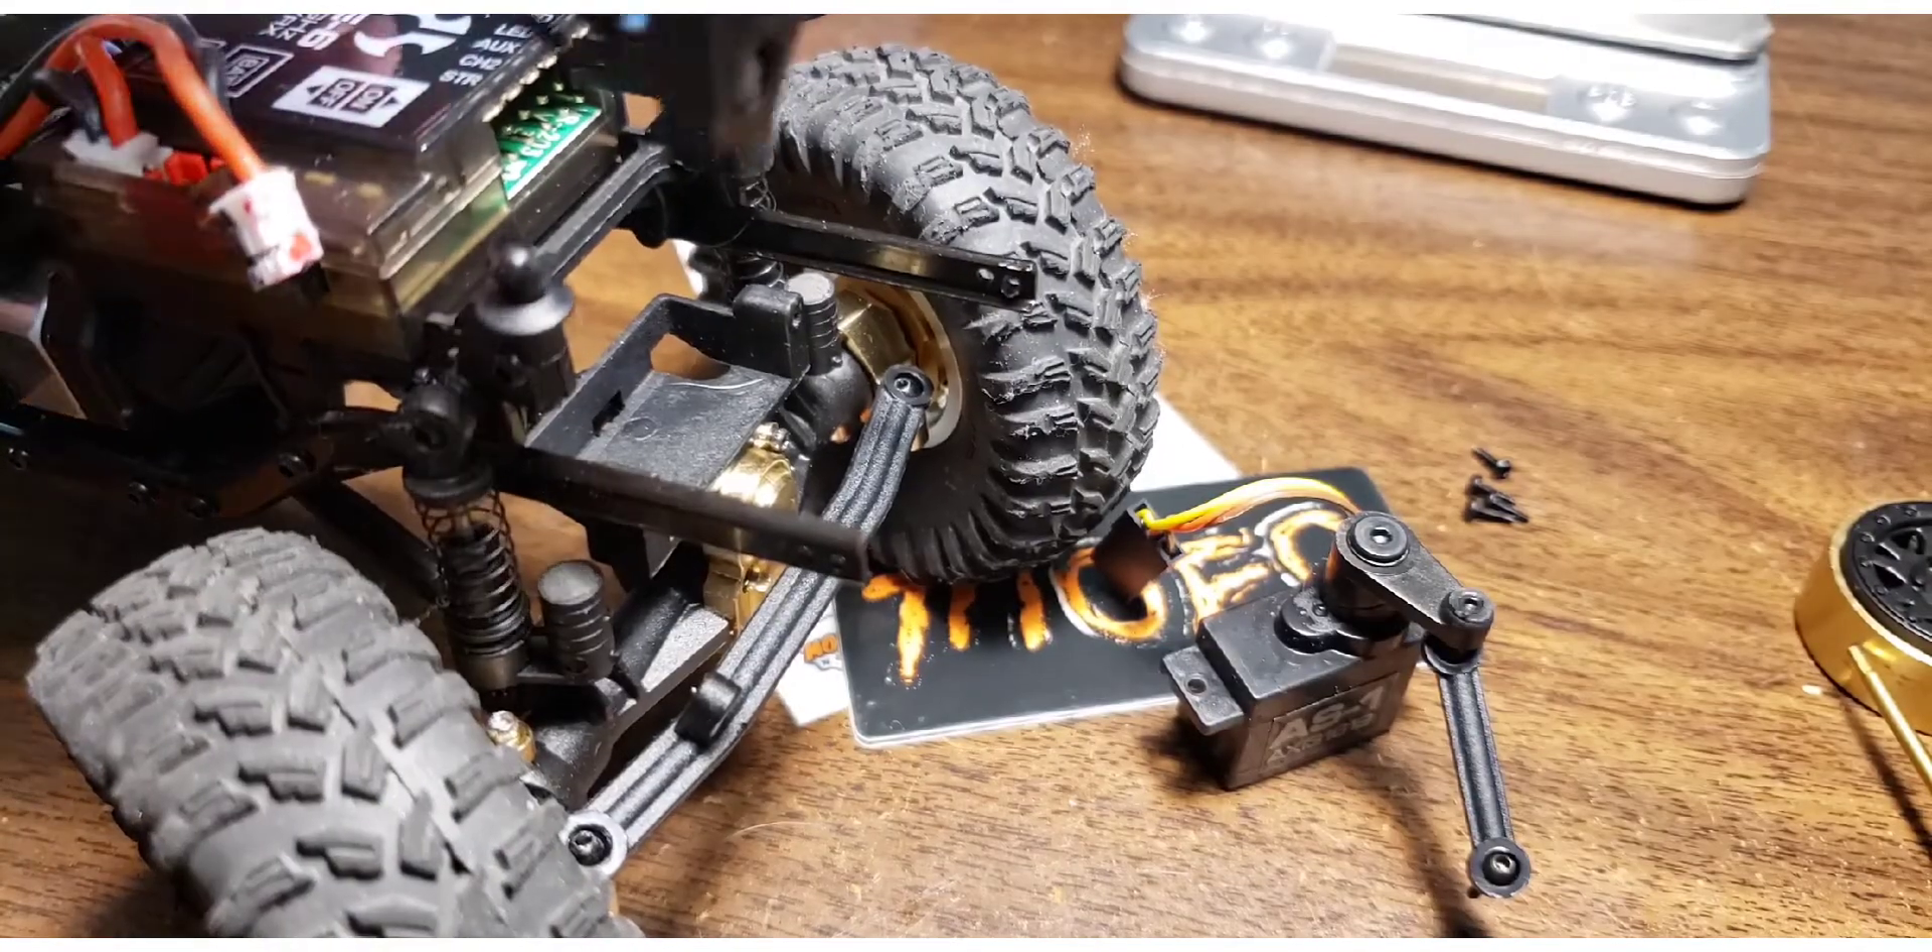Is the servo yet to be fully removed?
No.